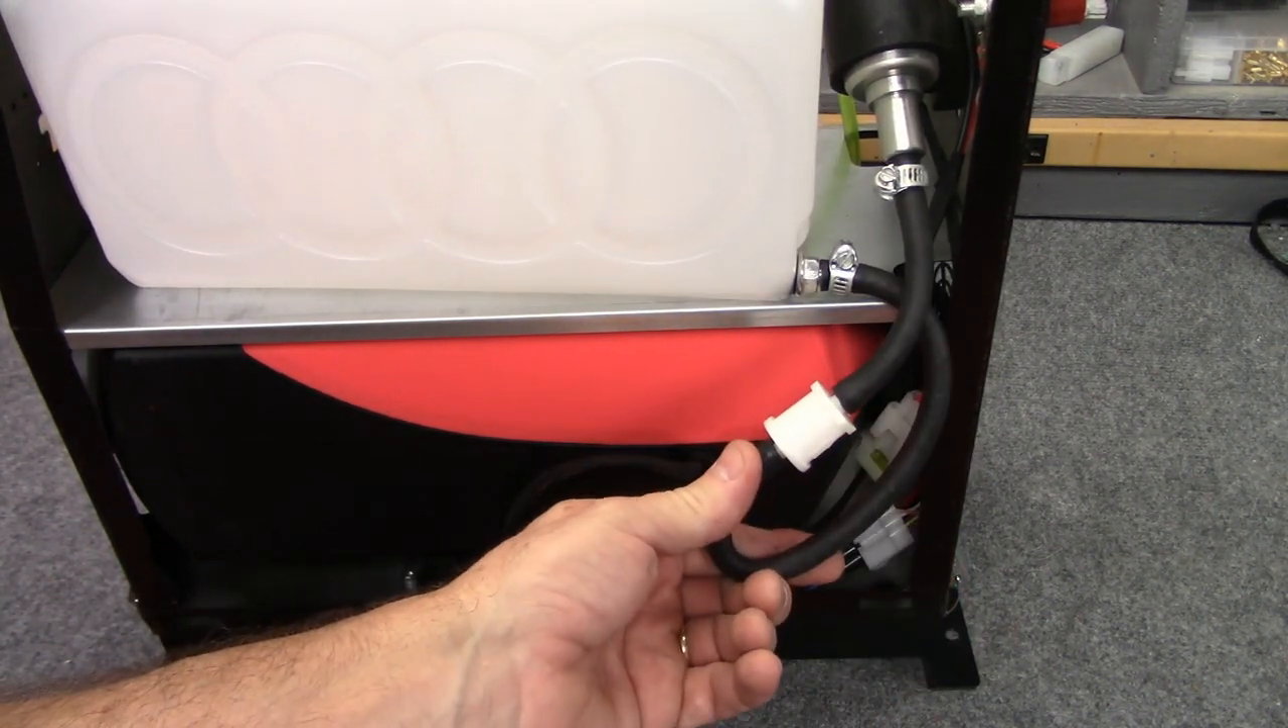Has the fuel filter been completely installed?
Yes.